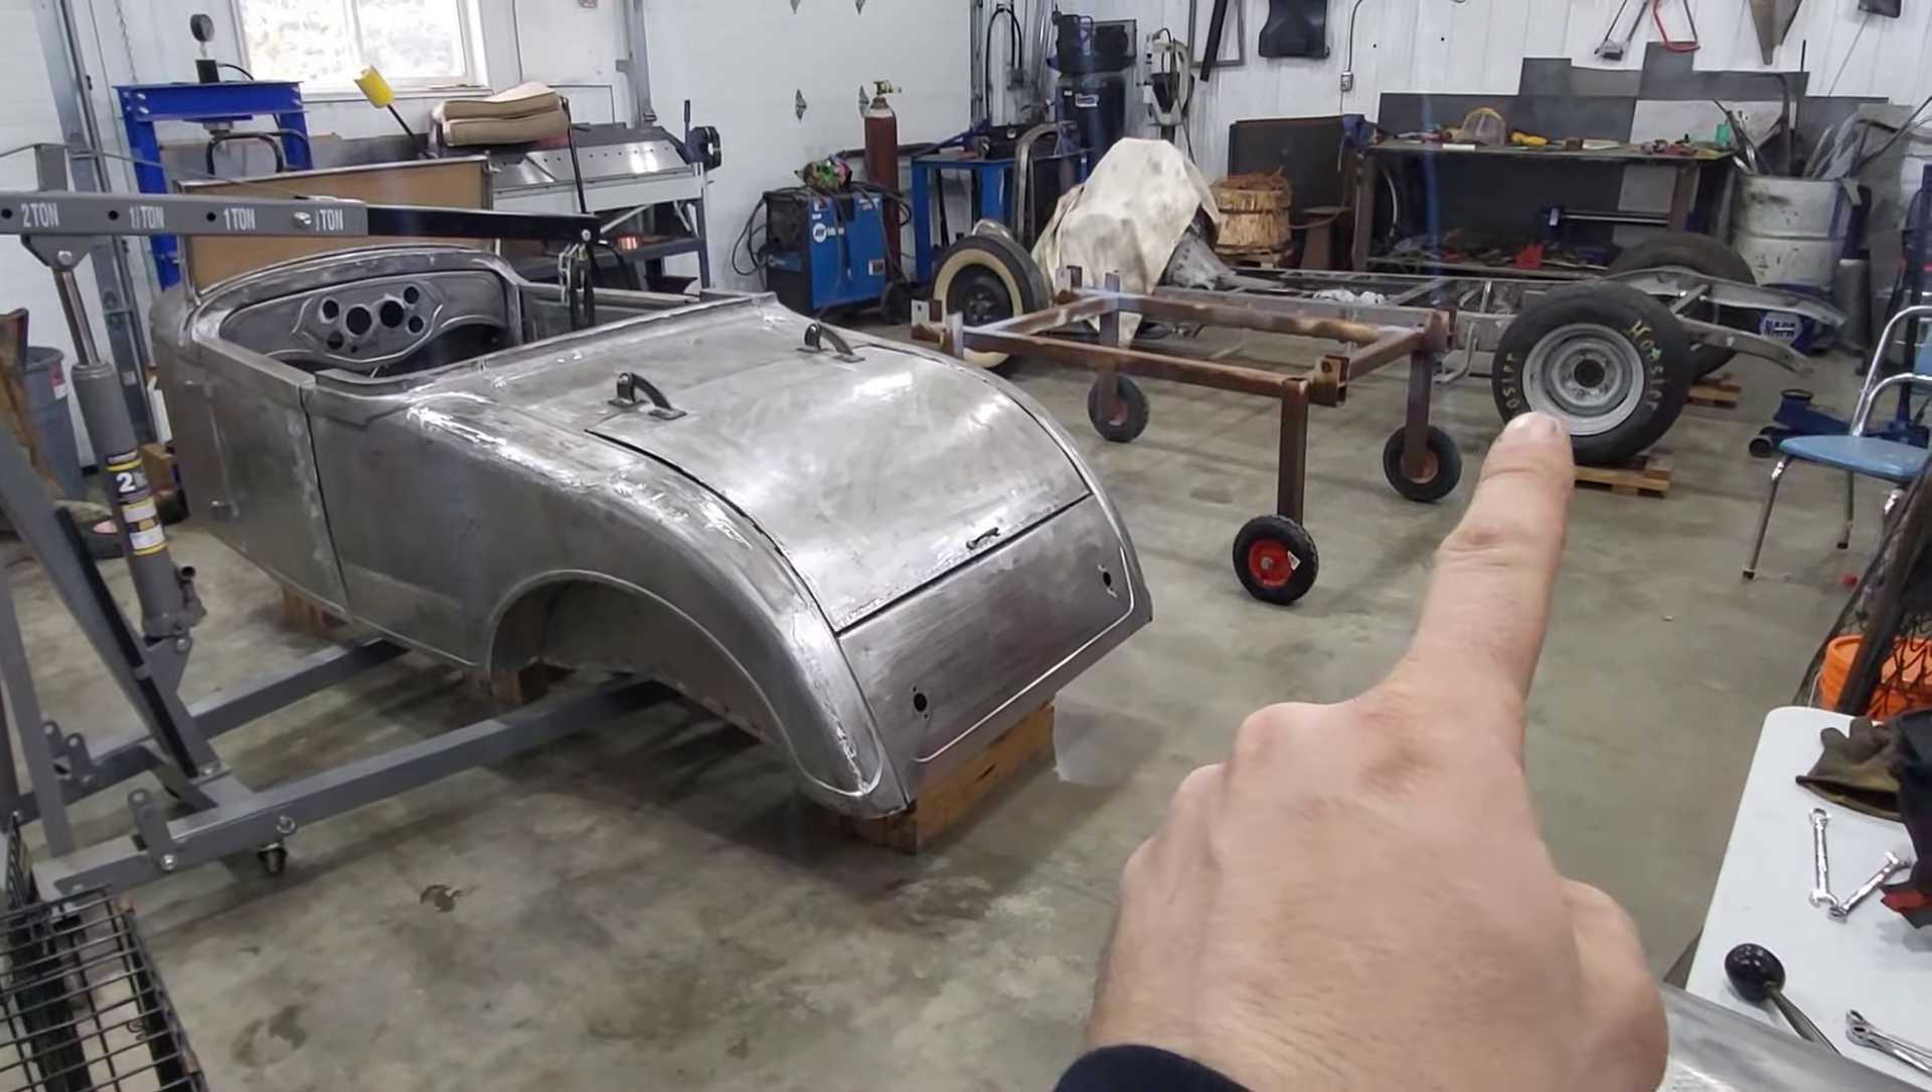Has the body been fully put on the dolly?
No.